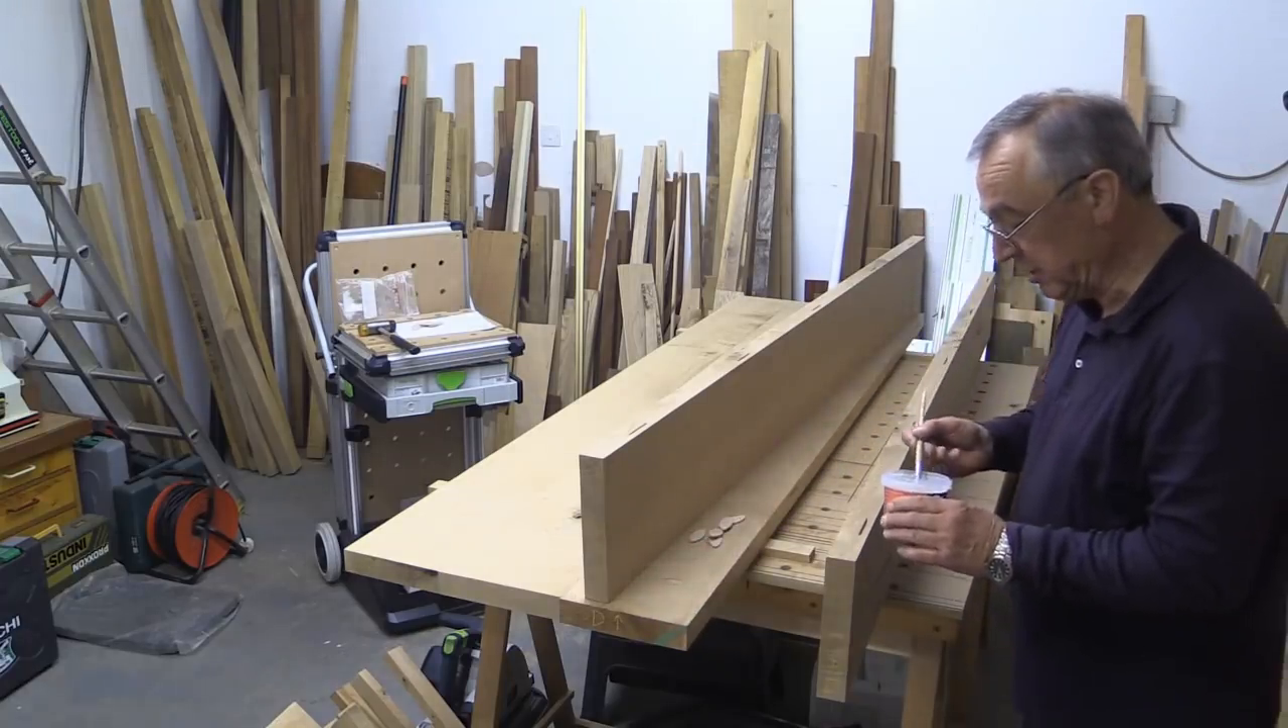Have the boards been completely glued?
No.